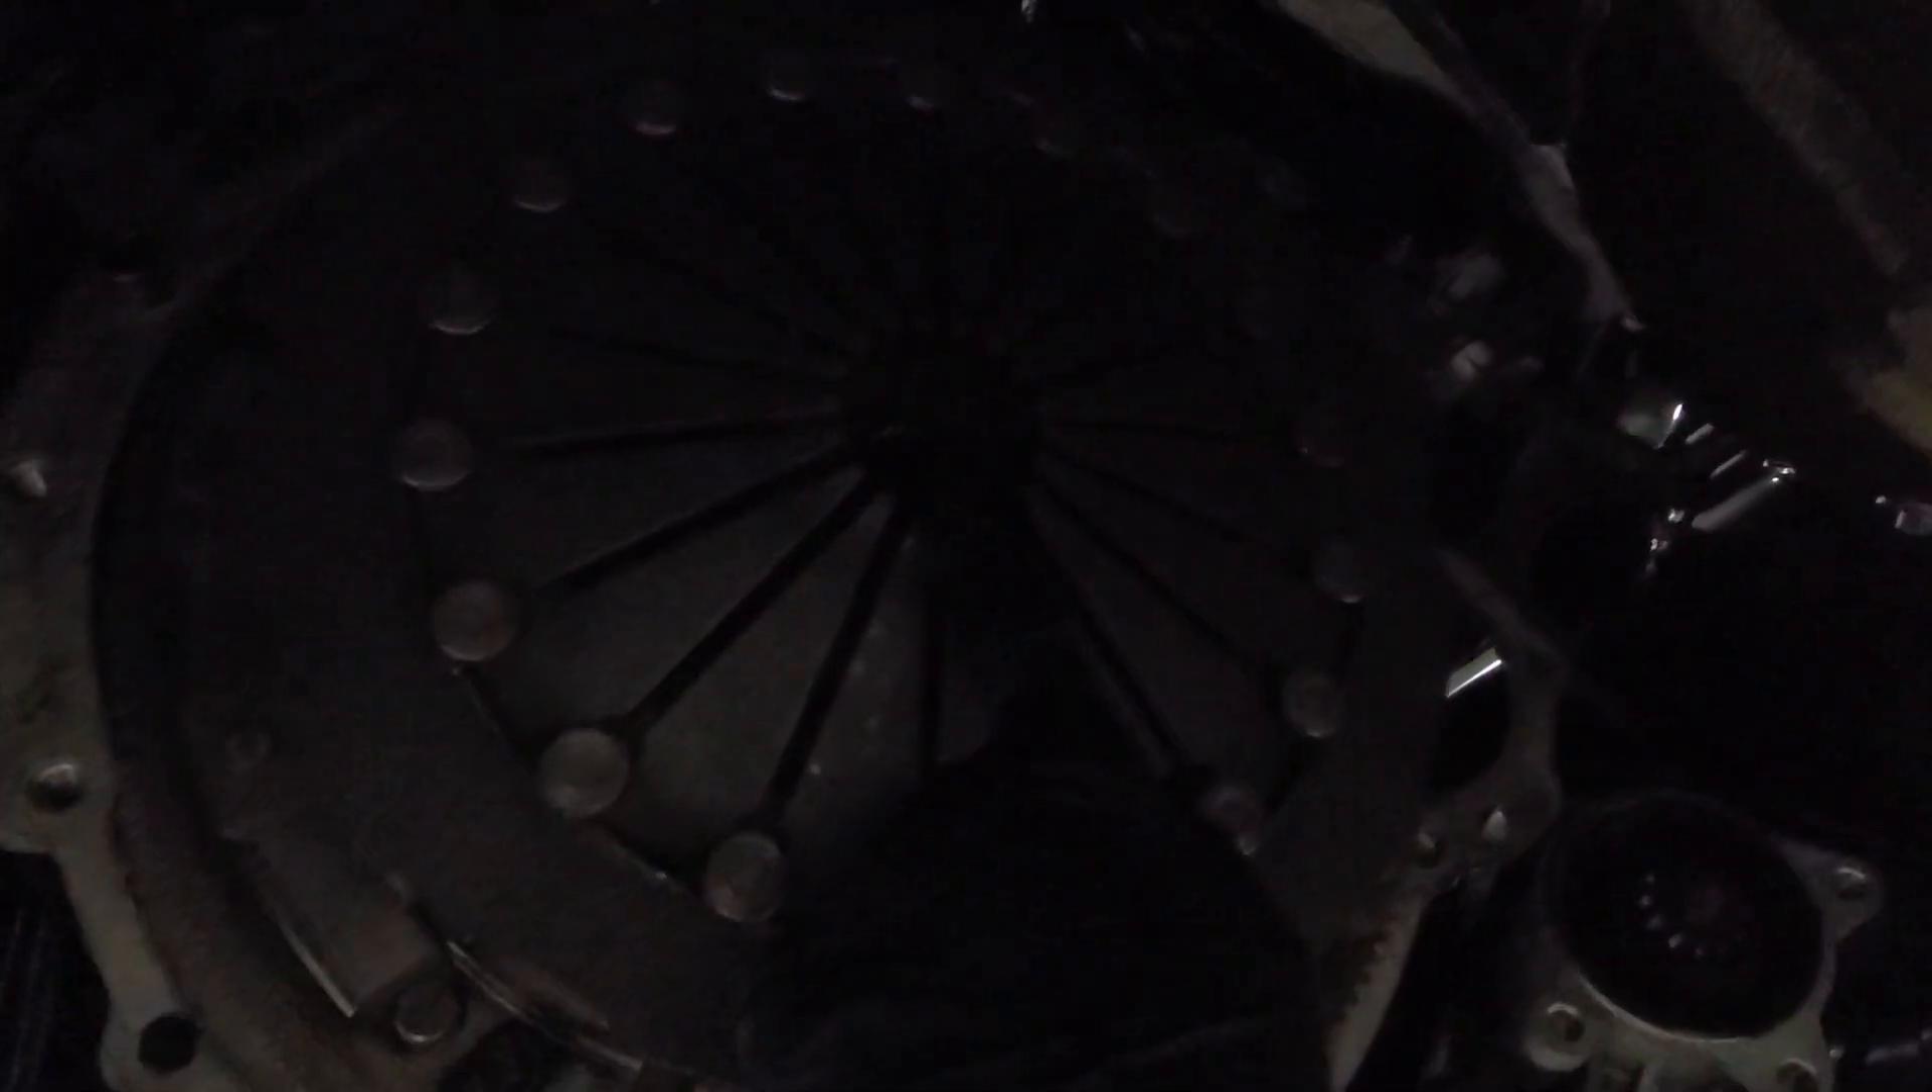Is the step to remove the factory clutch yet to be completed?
Yes.